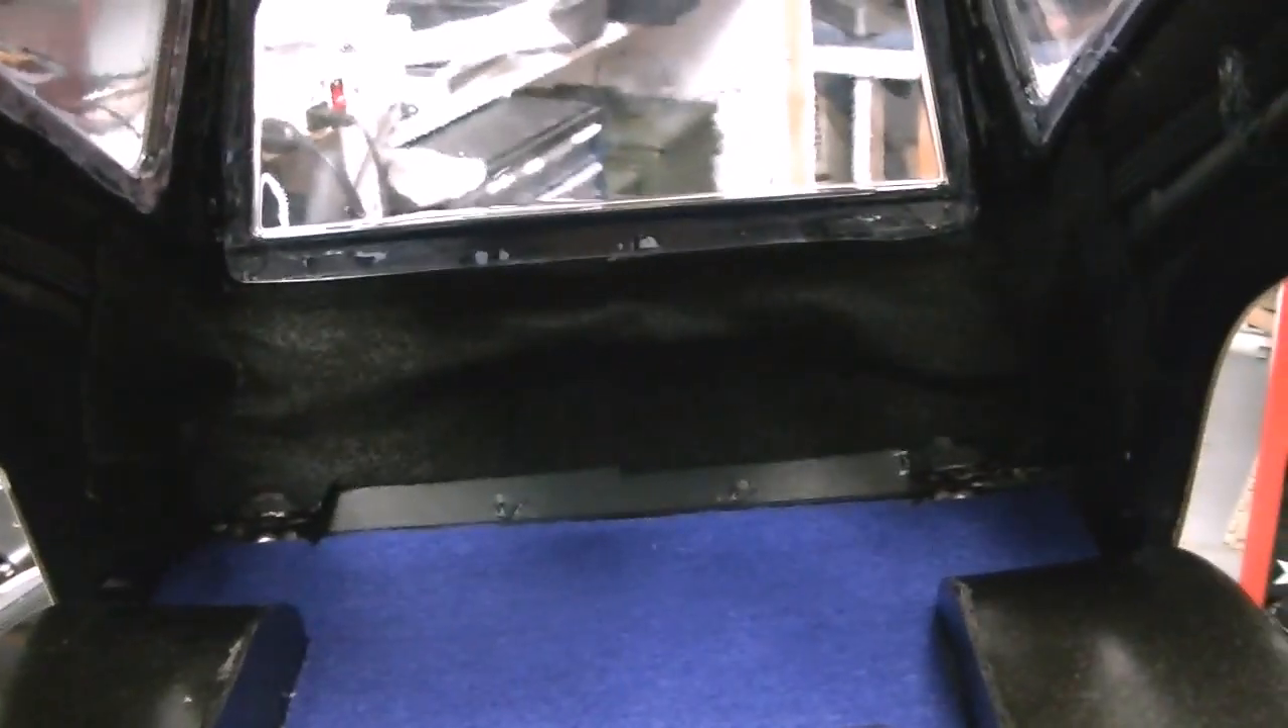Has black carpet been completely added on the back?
Yes.